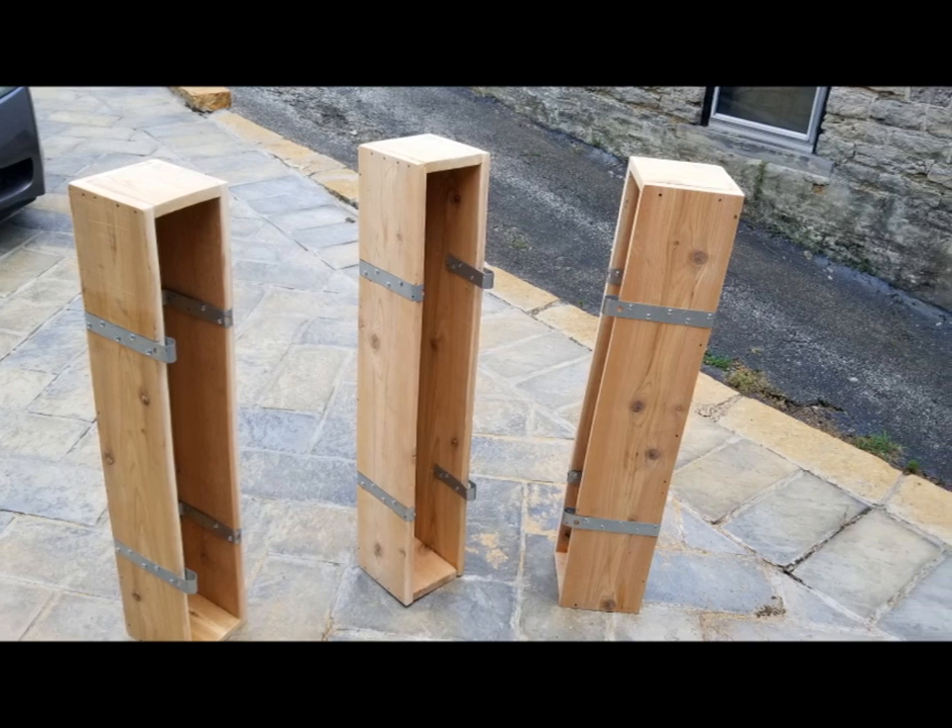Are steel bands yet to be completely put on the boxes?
No.